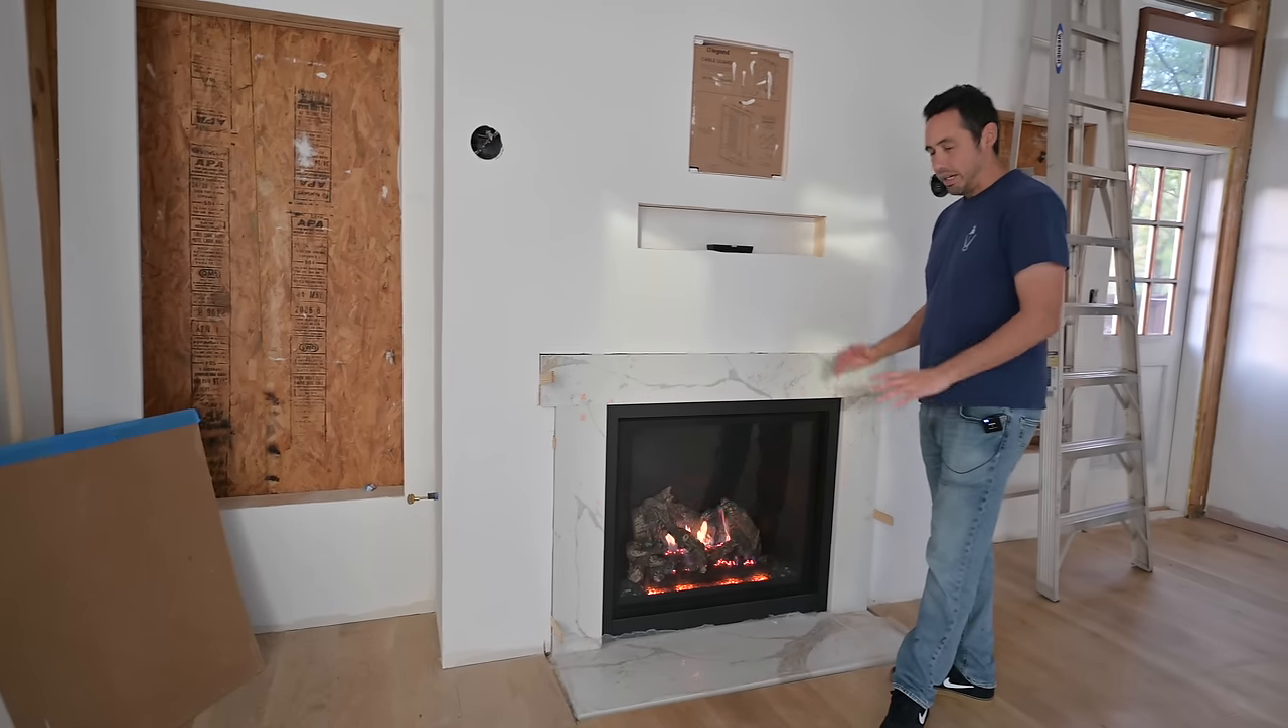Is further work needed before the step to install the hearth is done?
No.